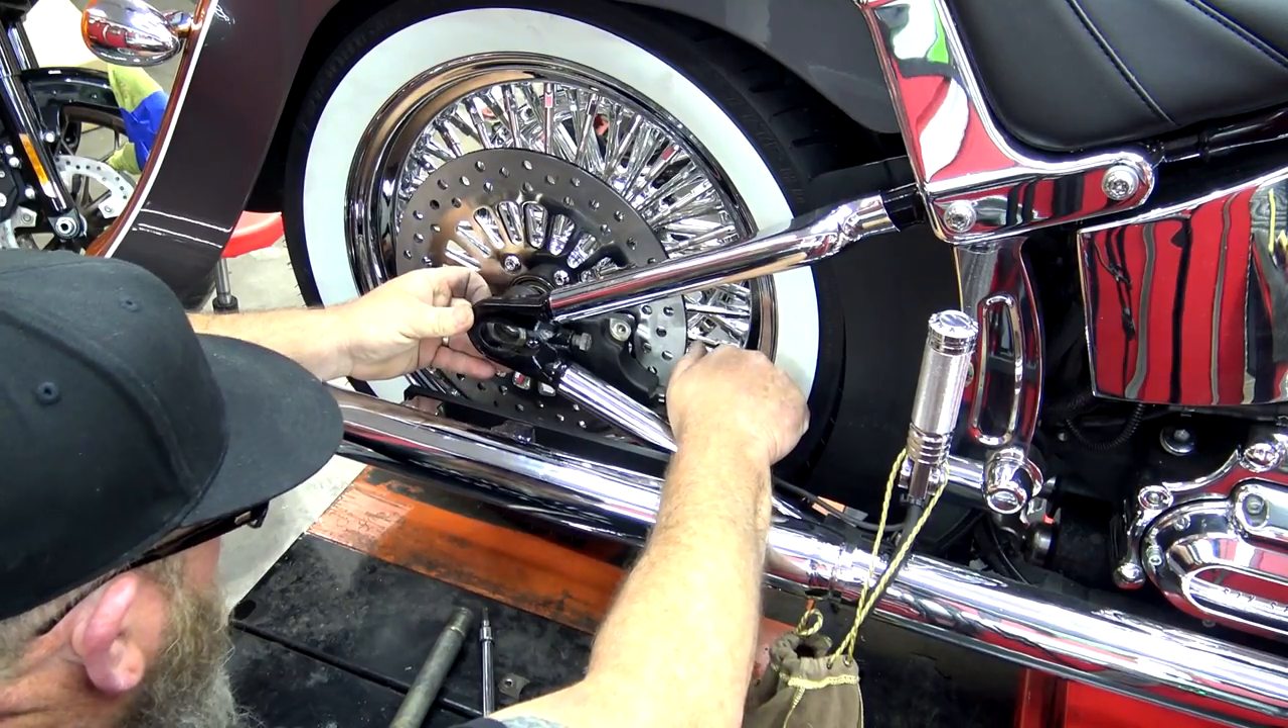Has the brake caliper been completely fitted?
No.